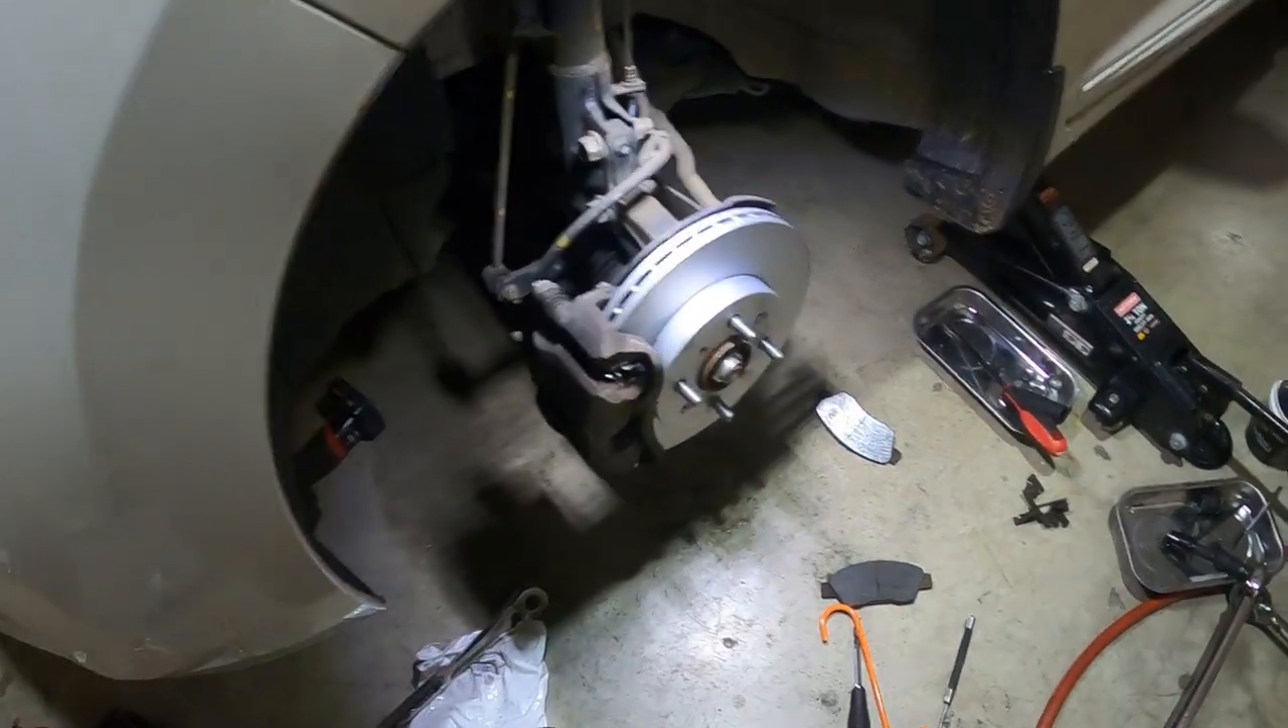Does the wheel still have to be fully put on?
Yes.